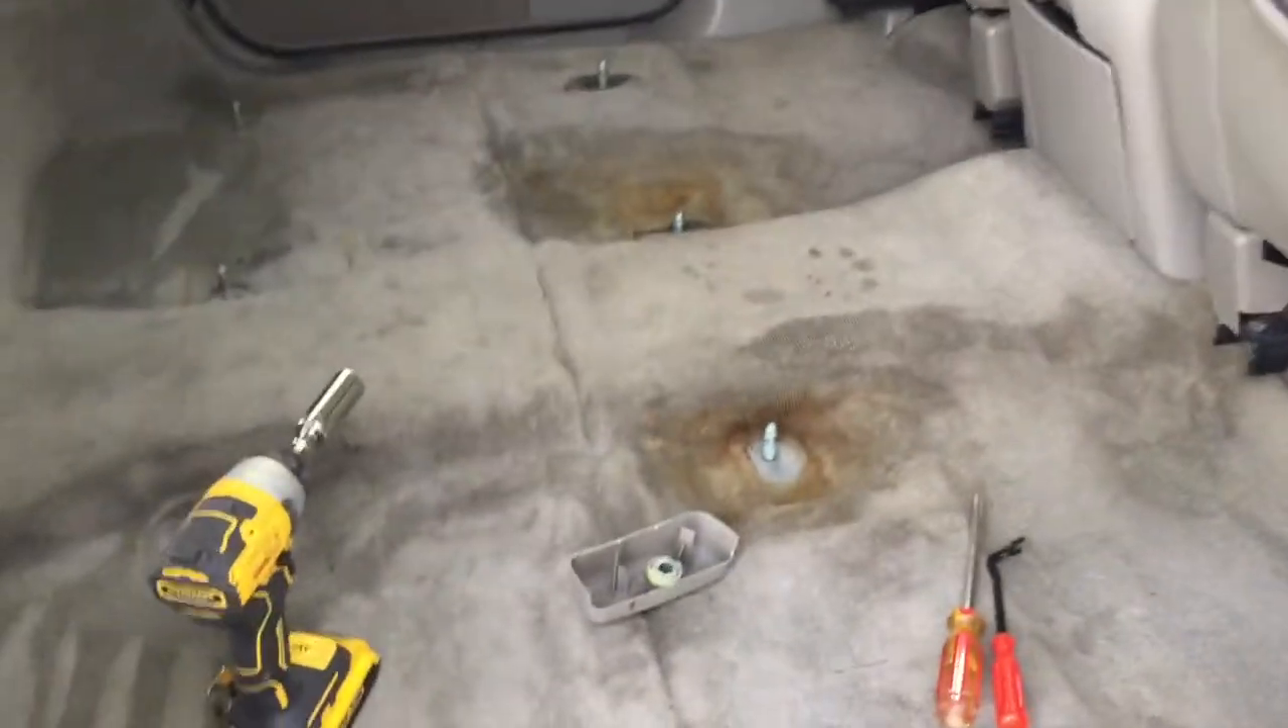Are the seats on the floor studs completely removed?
Yes.